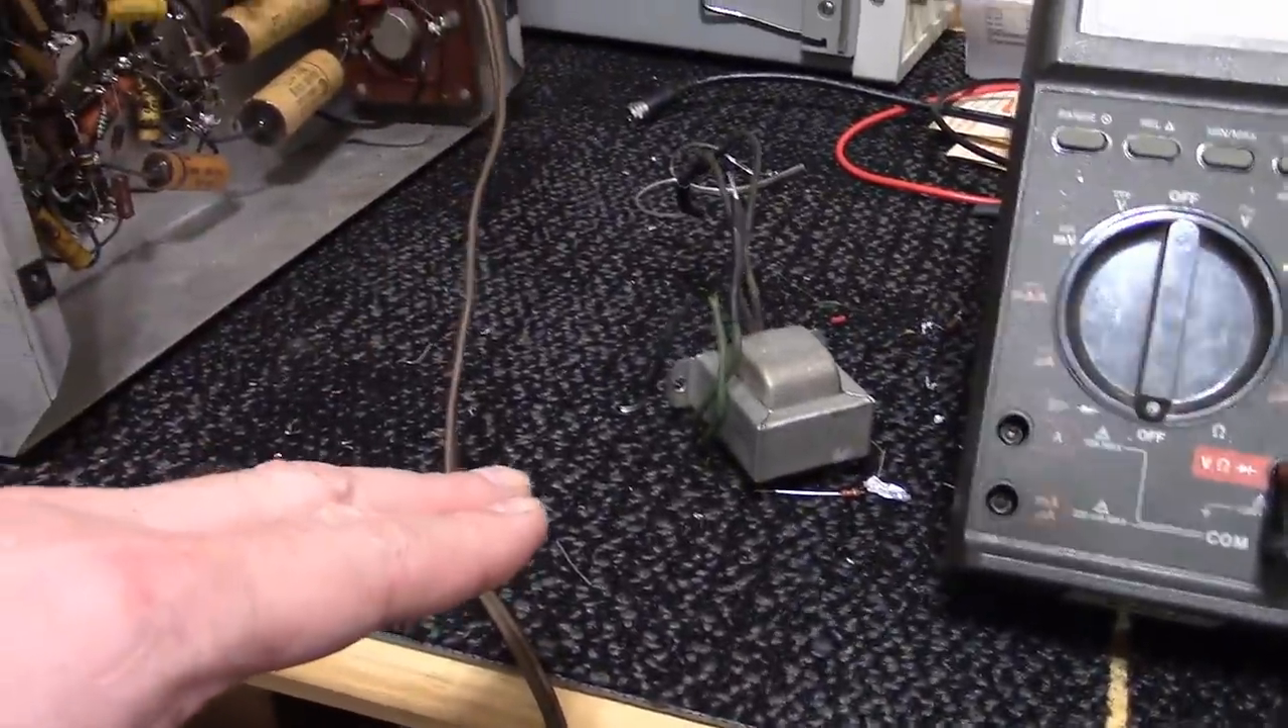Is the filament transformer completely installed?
No.